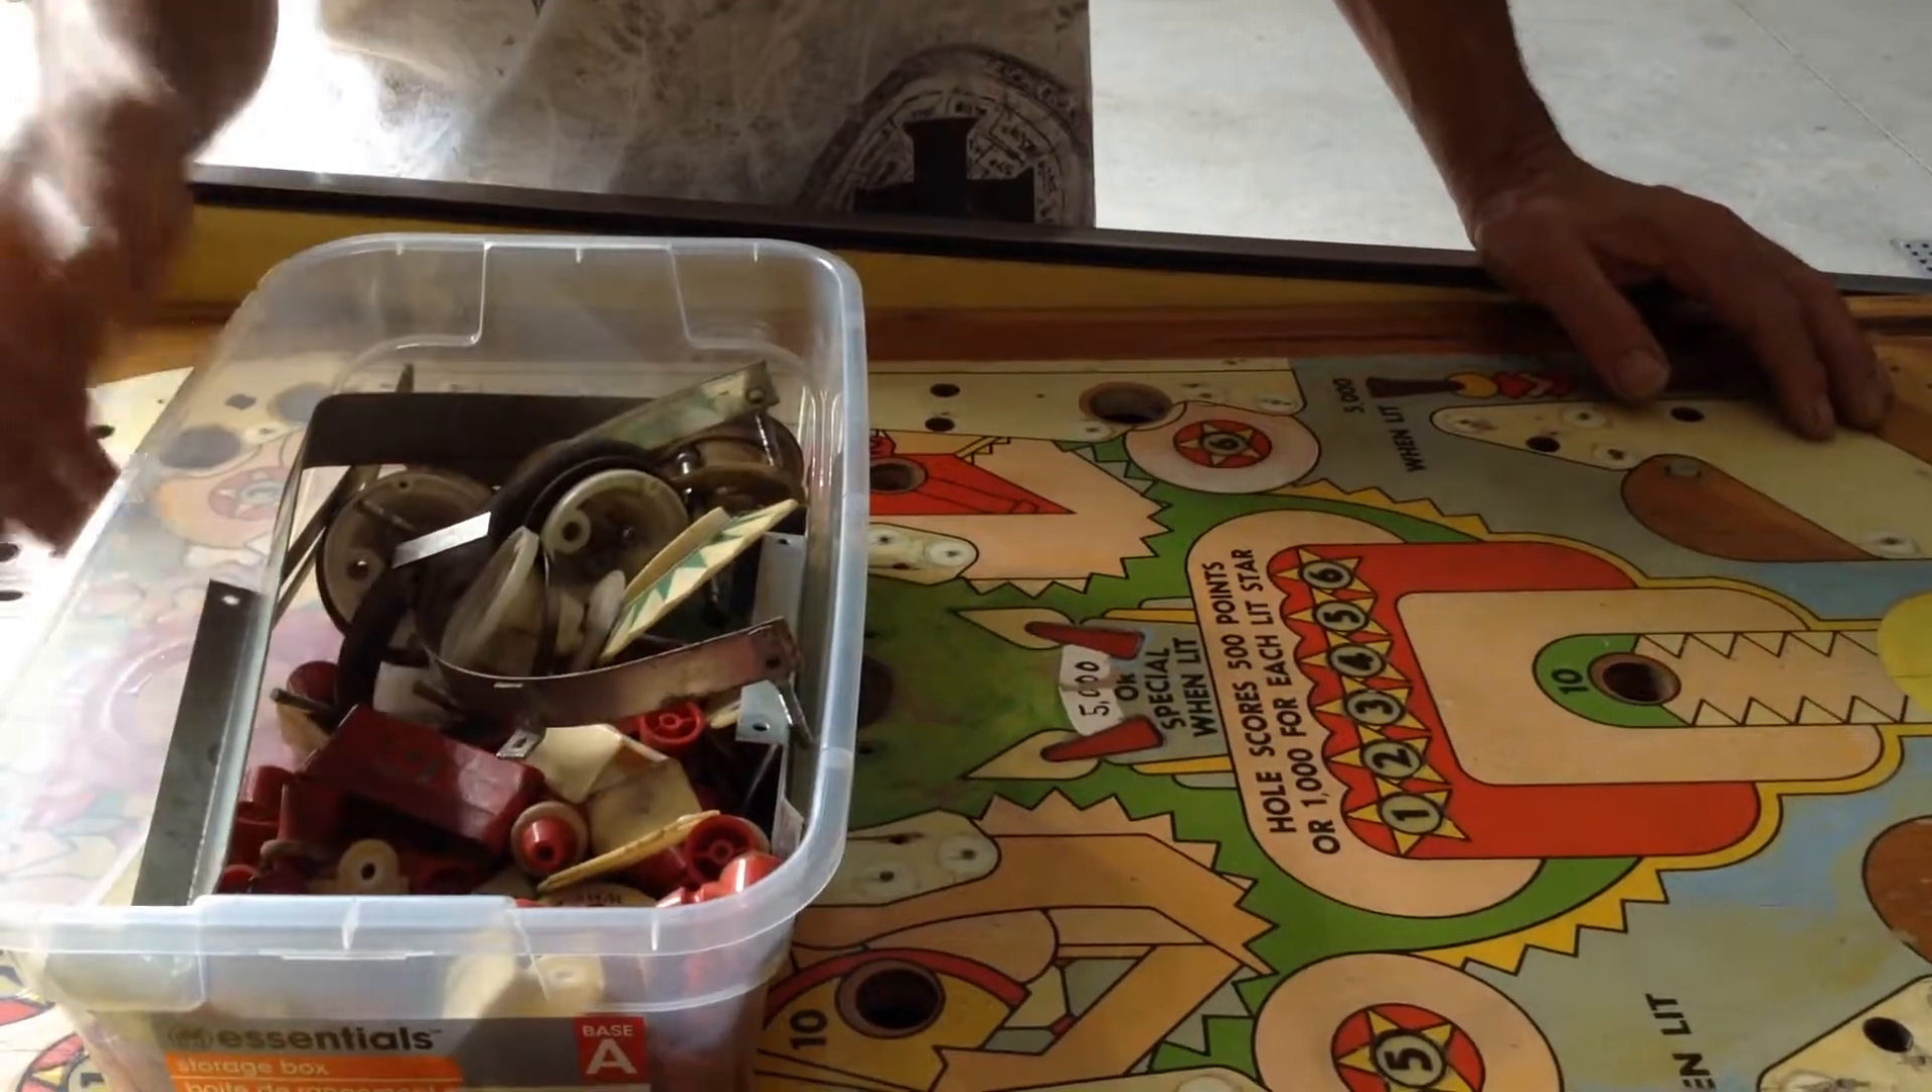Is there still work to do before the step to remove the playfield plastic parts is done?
No.